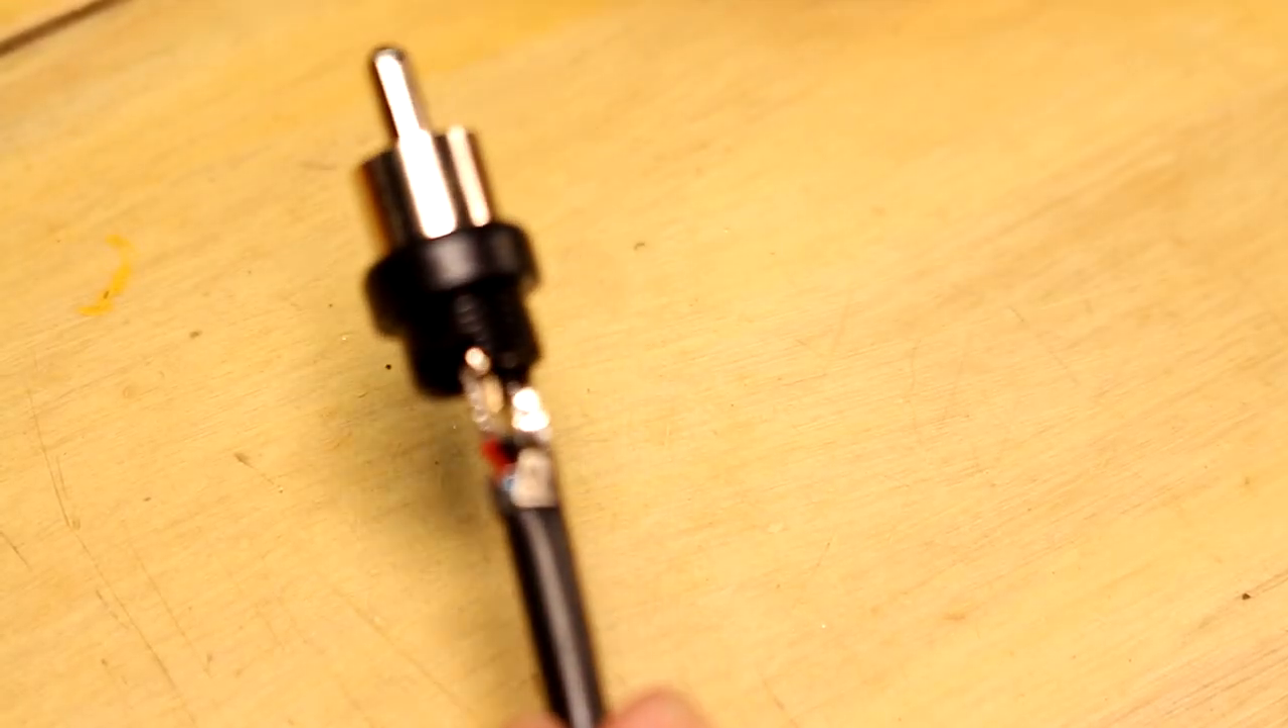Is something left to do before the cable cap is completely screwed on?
Yes.